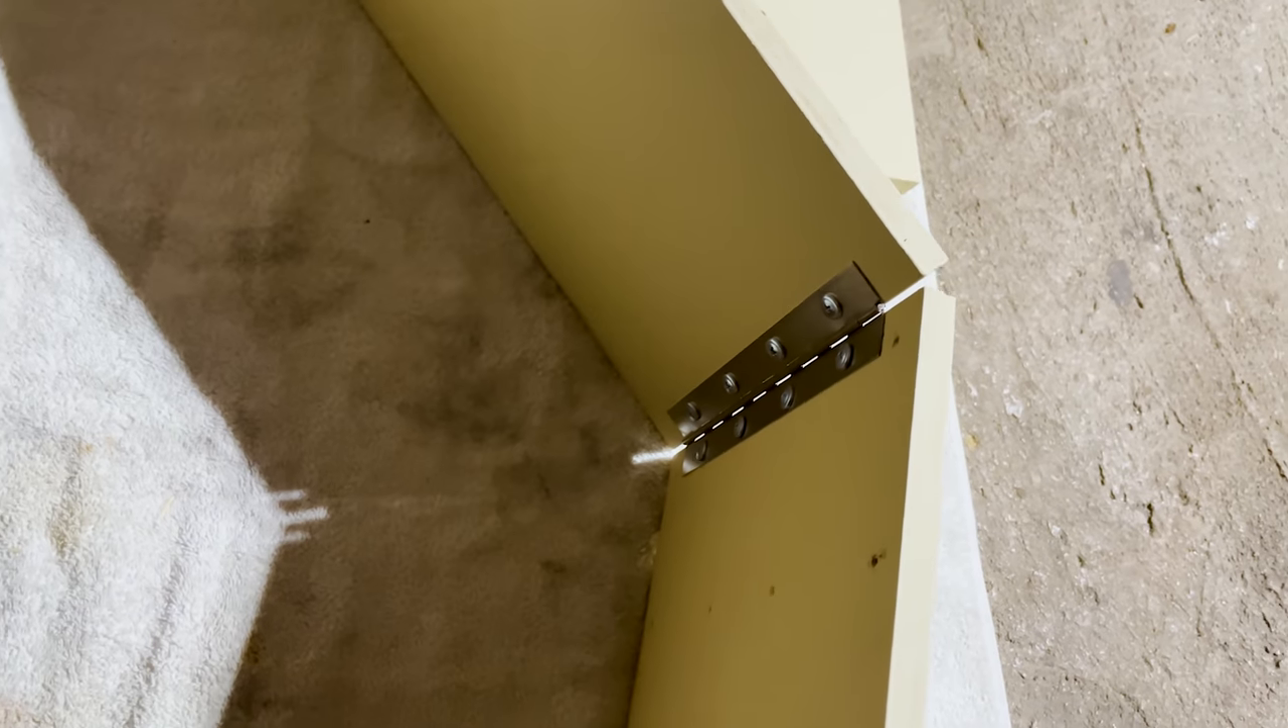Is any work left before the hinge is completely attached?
No.